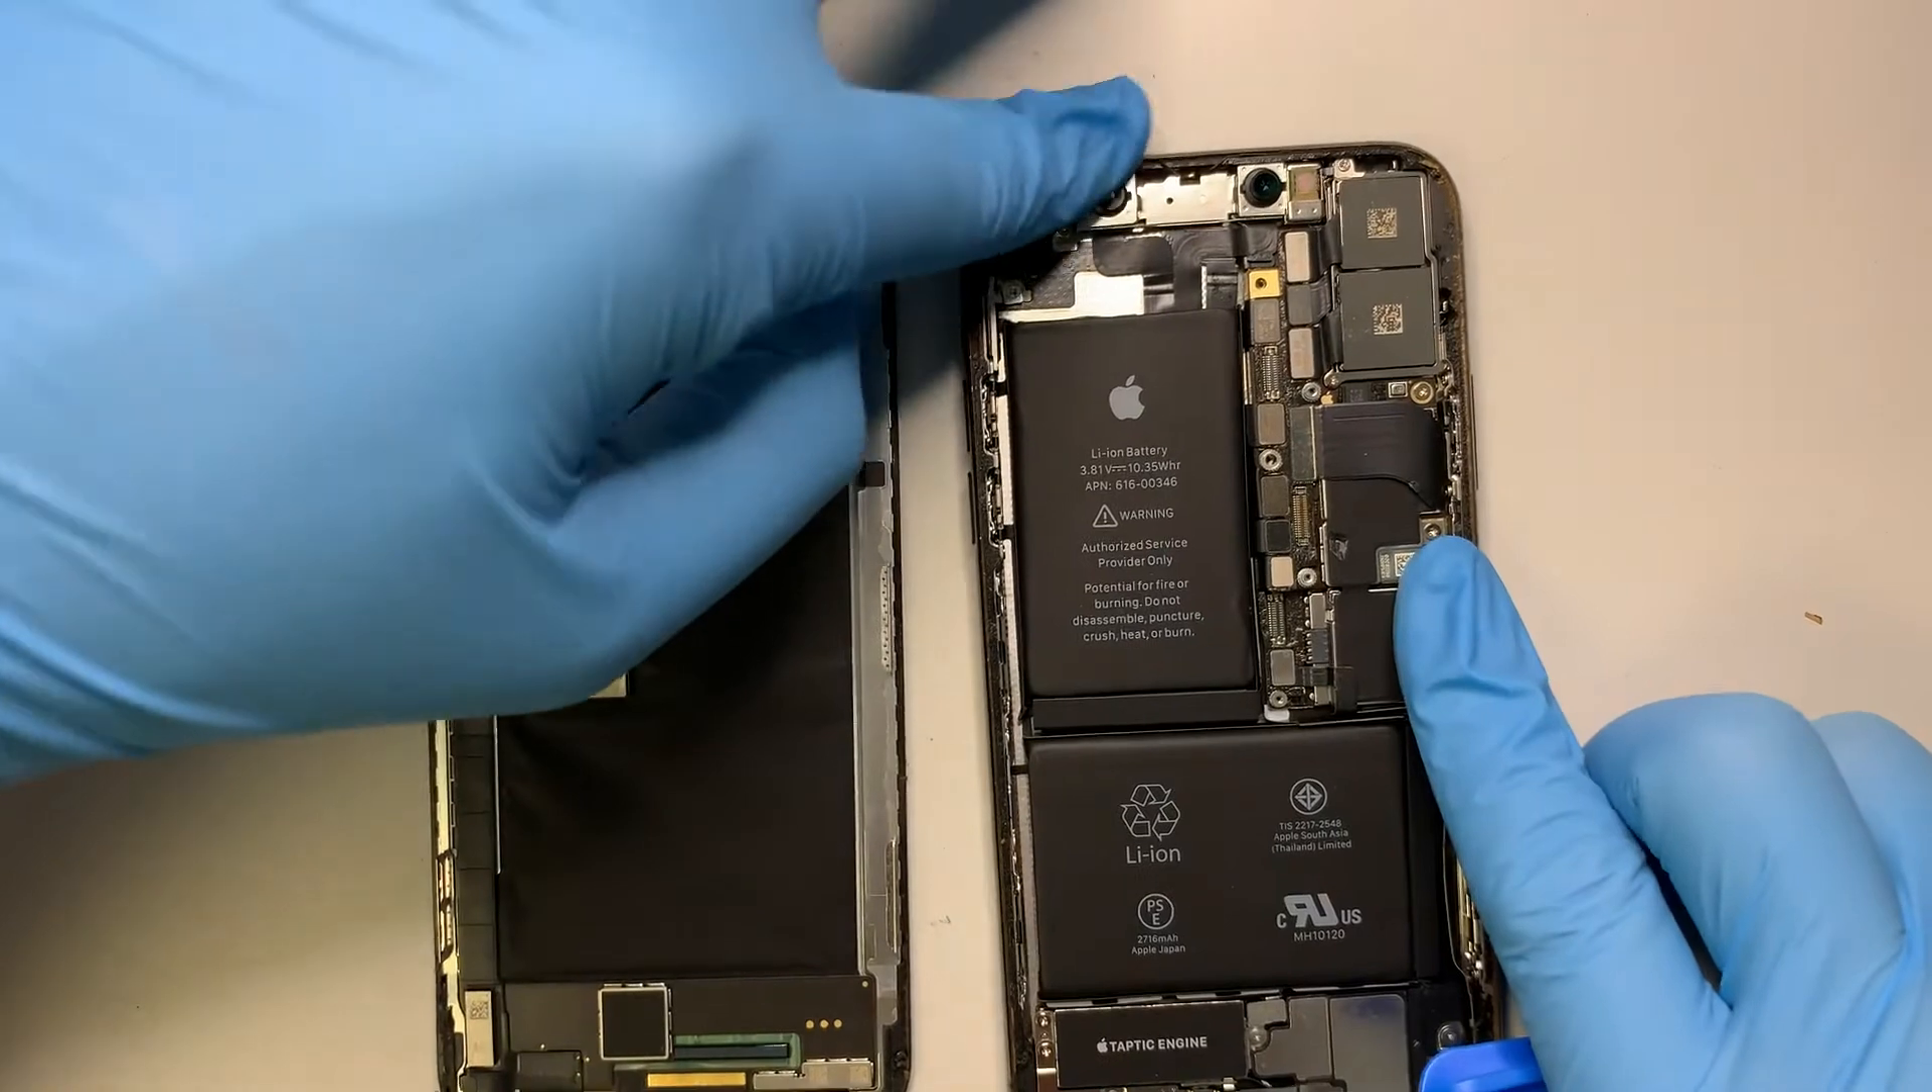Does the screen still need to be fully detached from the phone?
No.